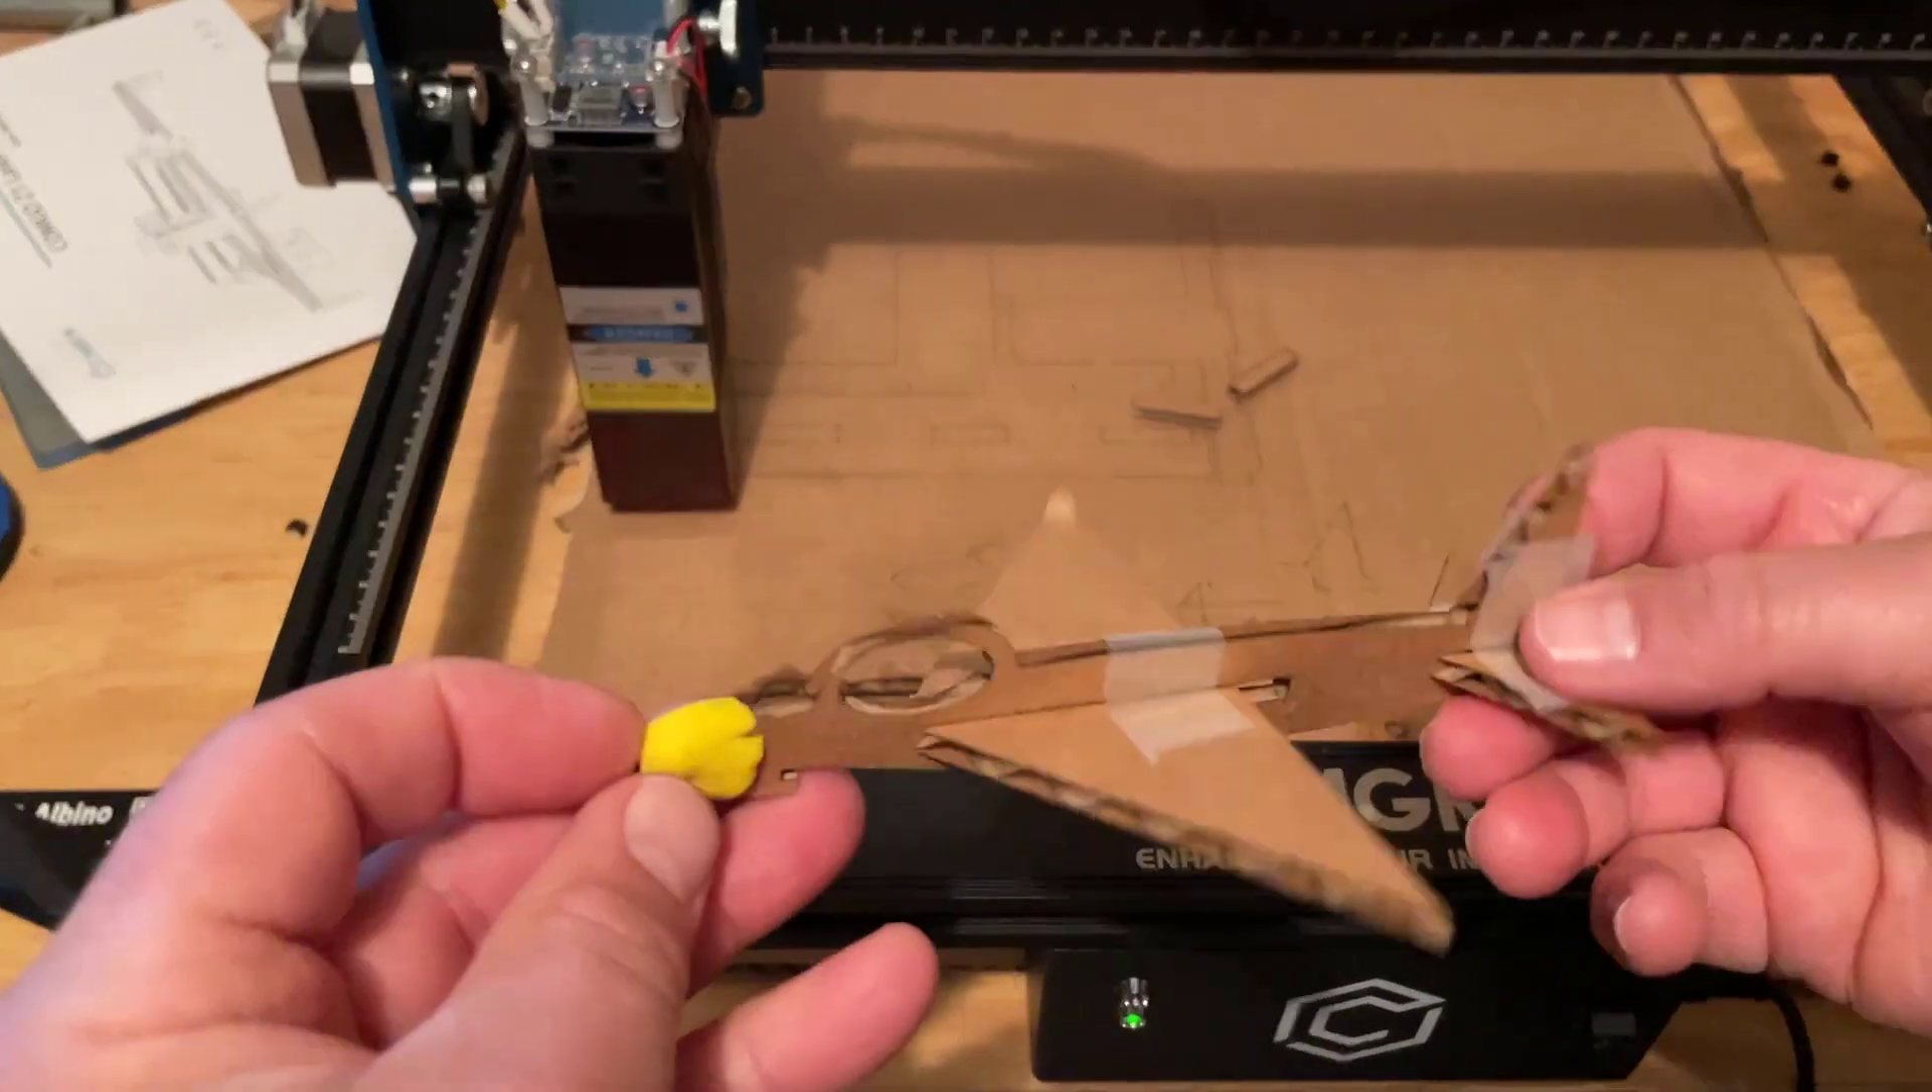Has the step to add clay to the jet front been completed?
Yes.